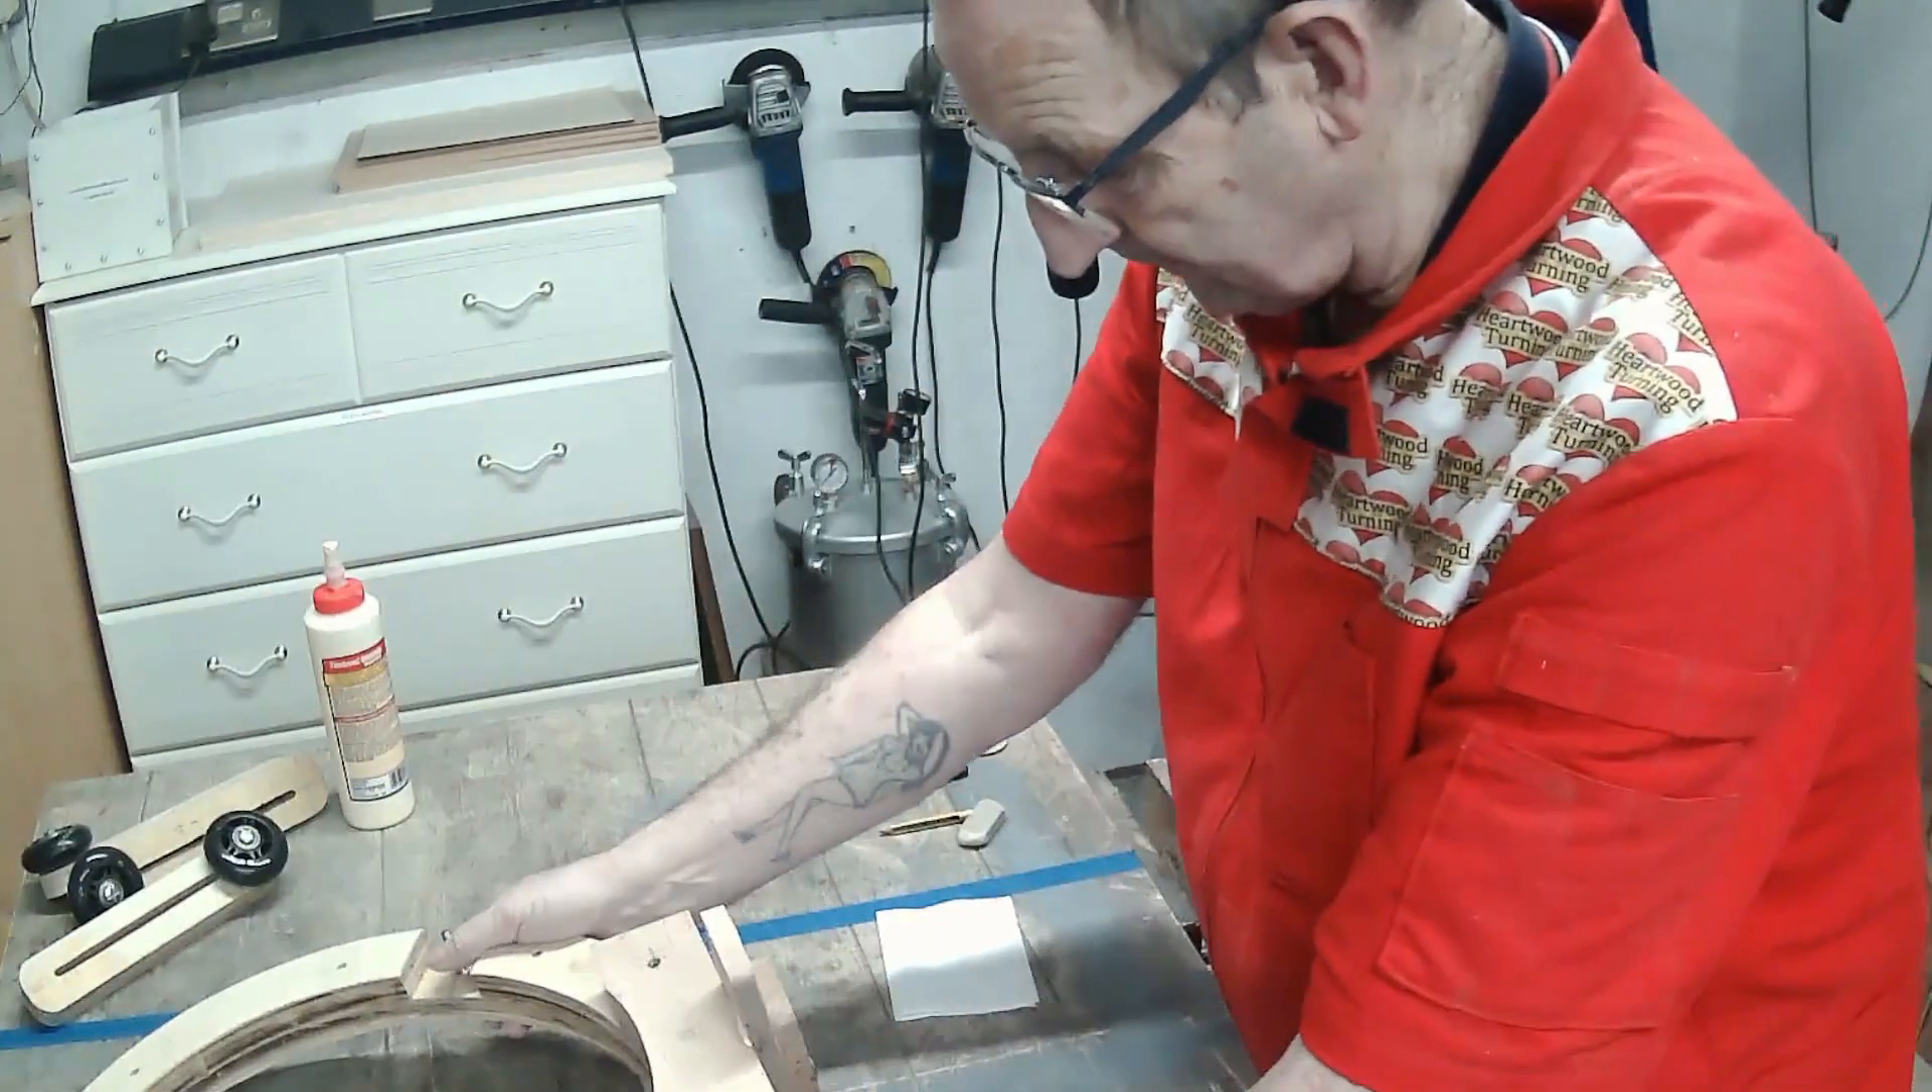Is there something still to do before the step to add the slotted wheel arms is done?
Yes.